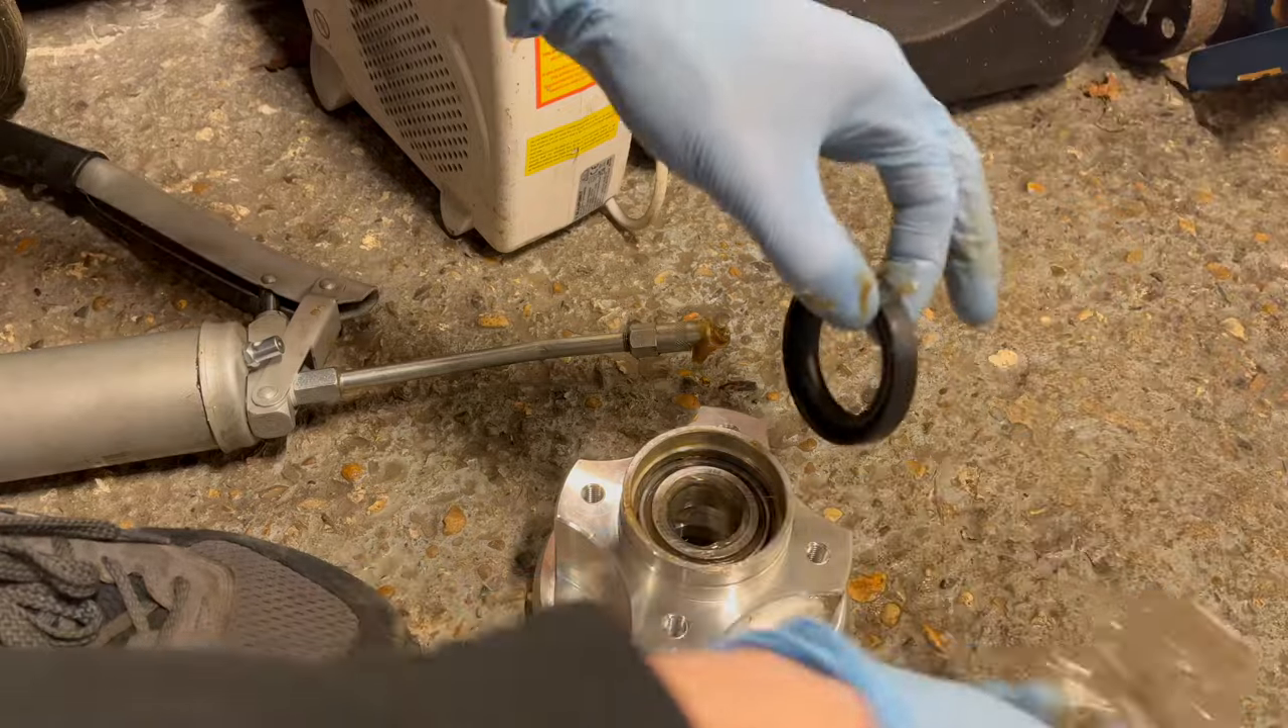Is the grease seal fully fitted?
No.